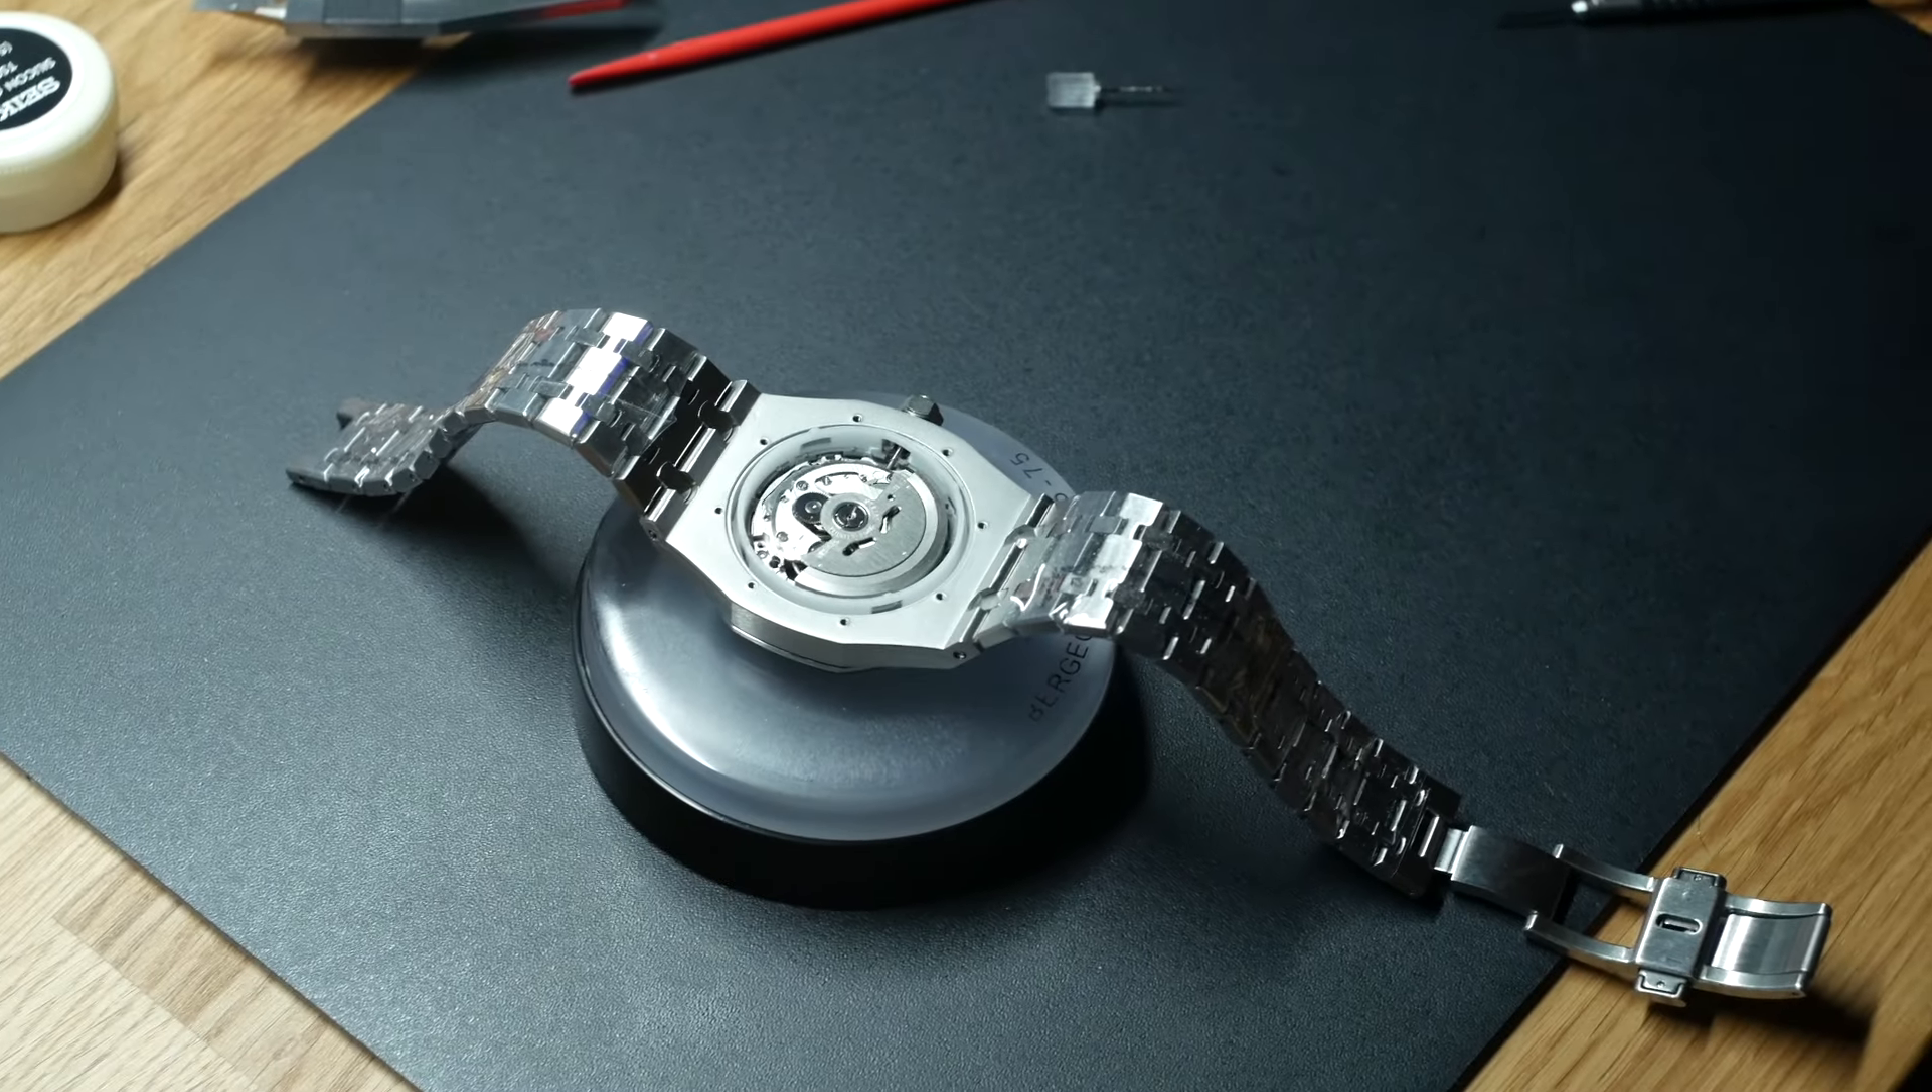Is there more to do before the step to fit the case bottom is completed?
Yes.